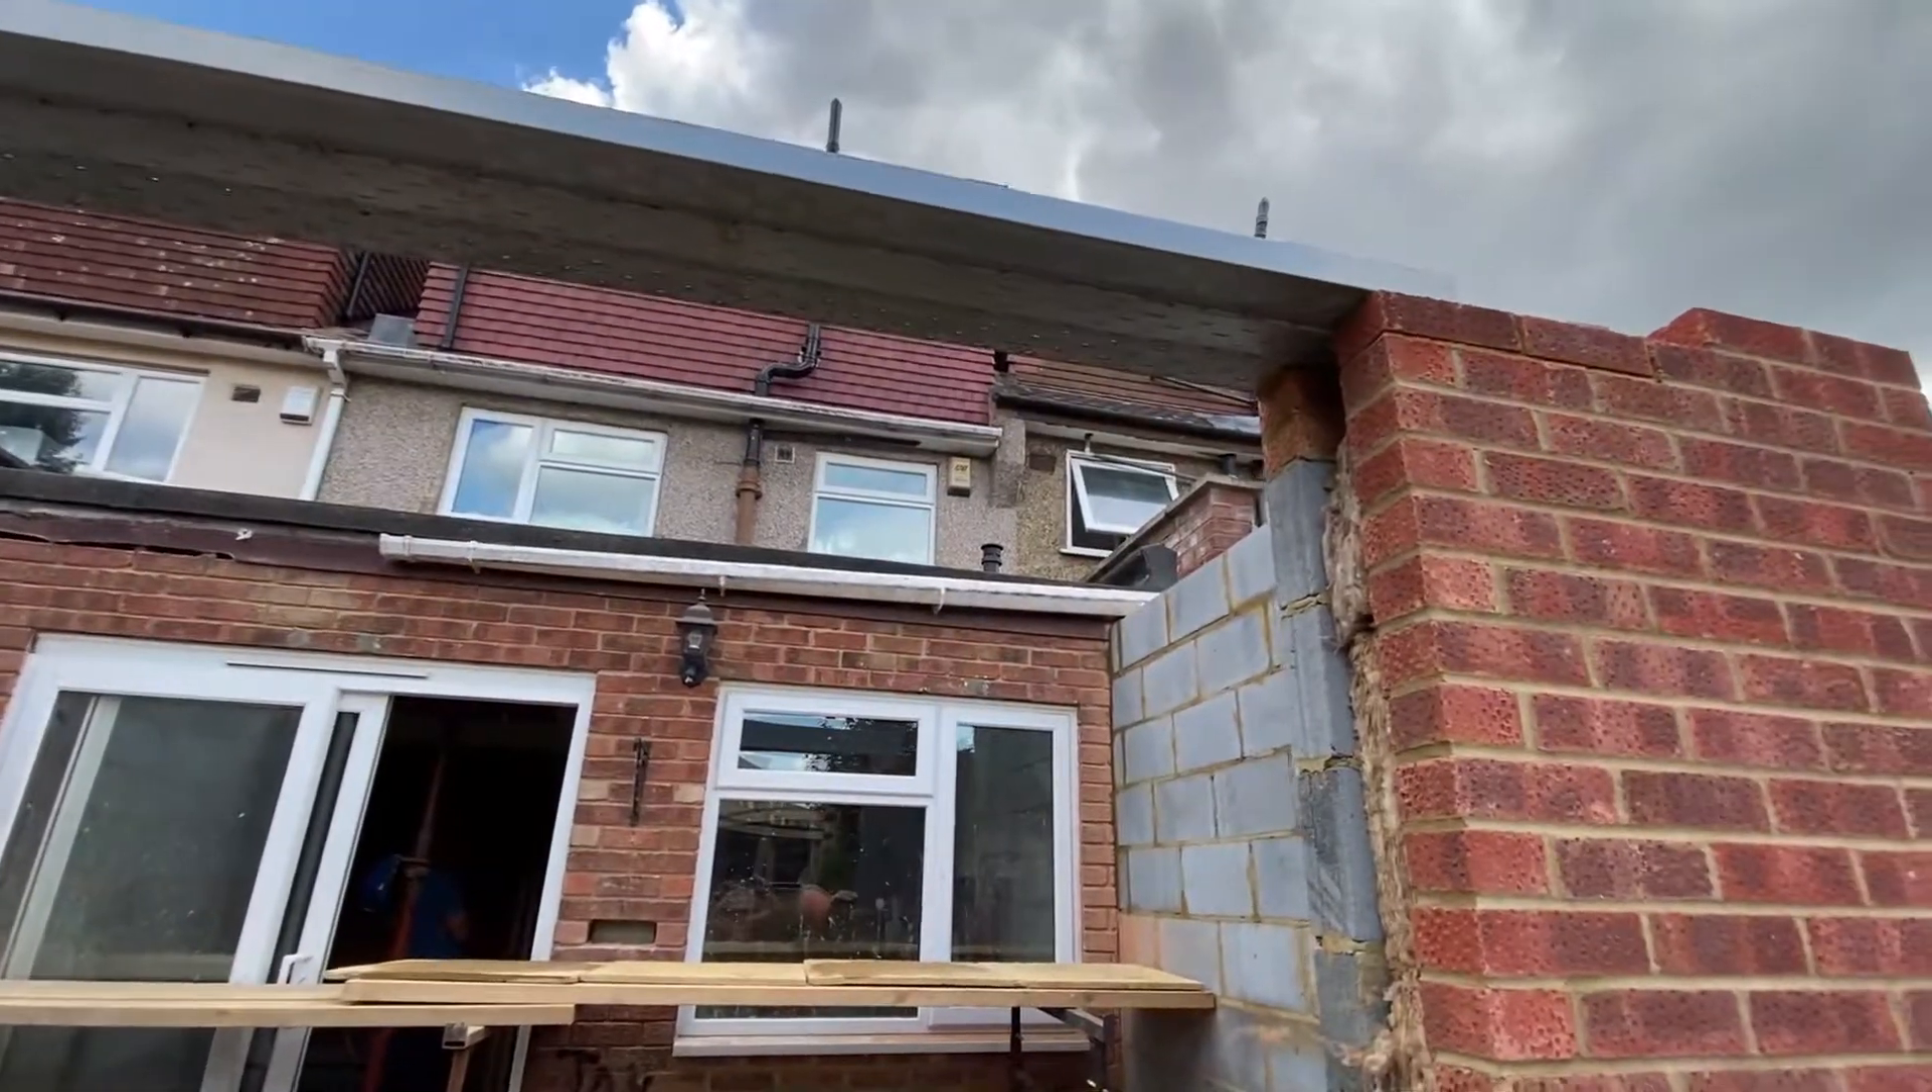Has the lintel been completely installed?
Yes.